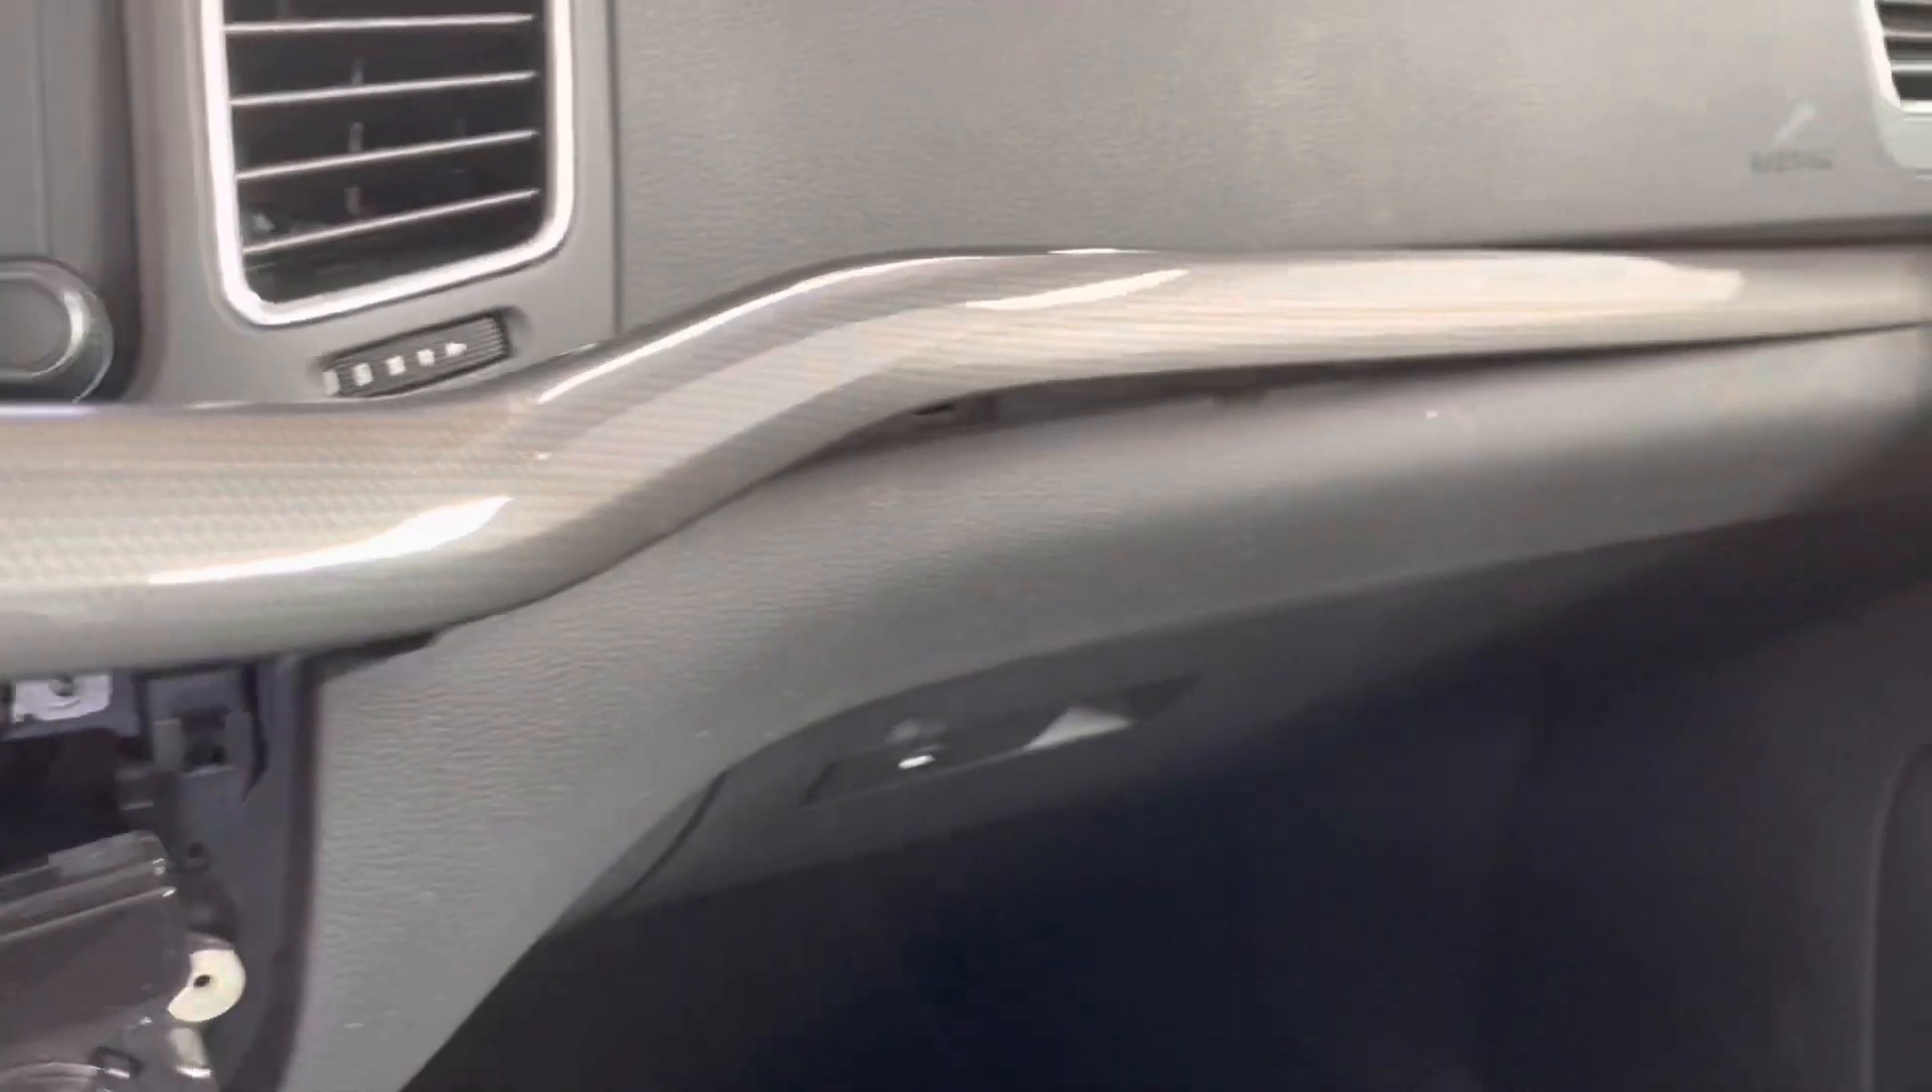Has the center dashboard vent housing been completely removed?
No.